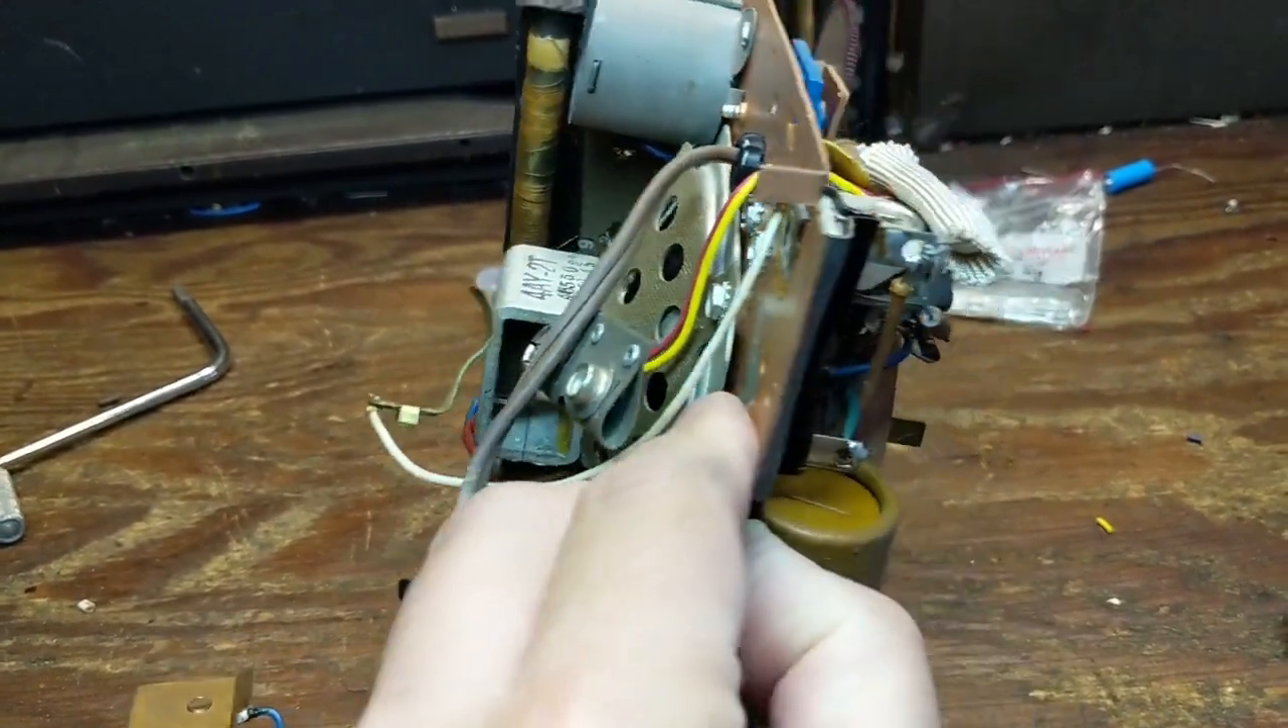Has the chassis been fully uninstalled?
Yes.